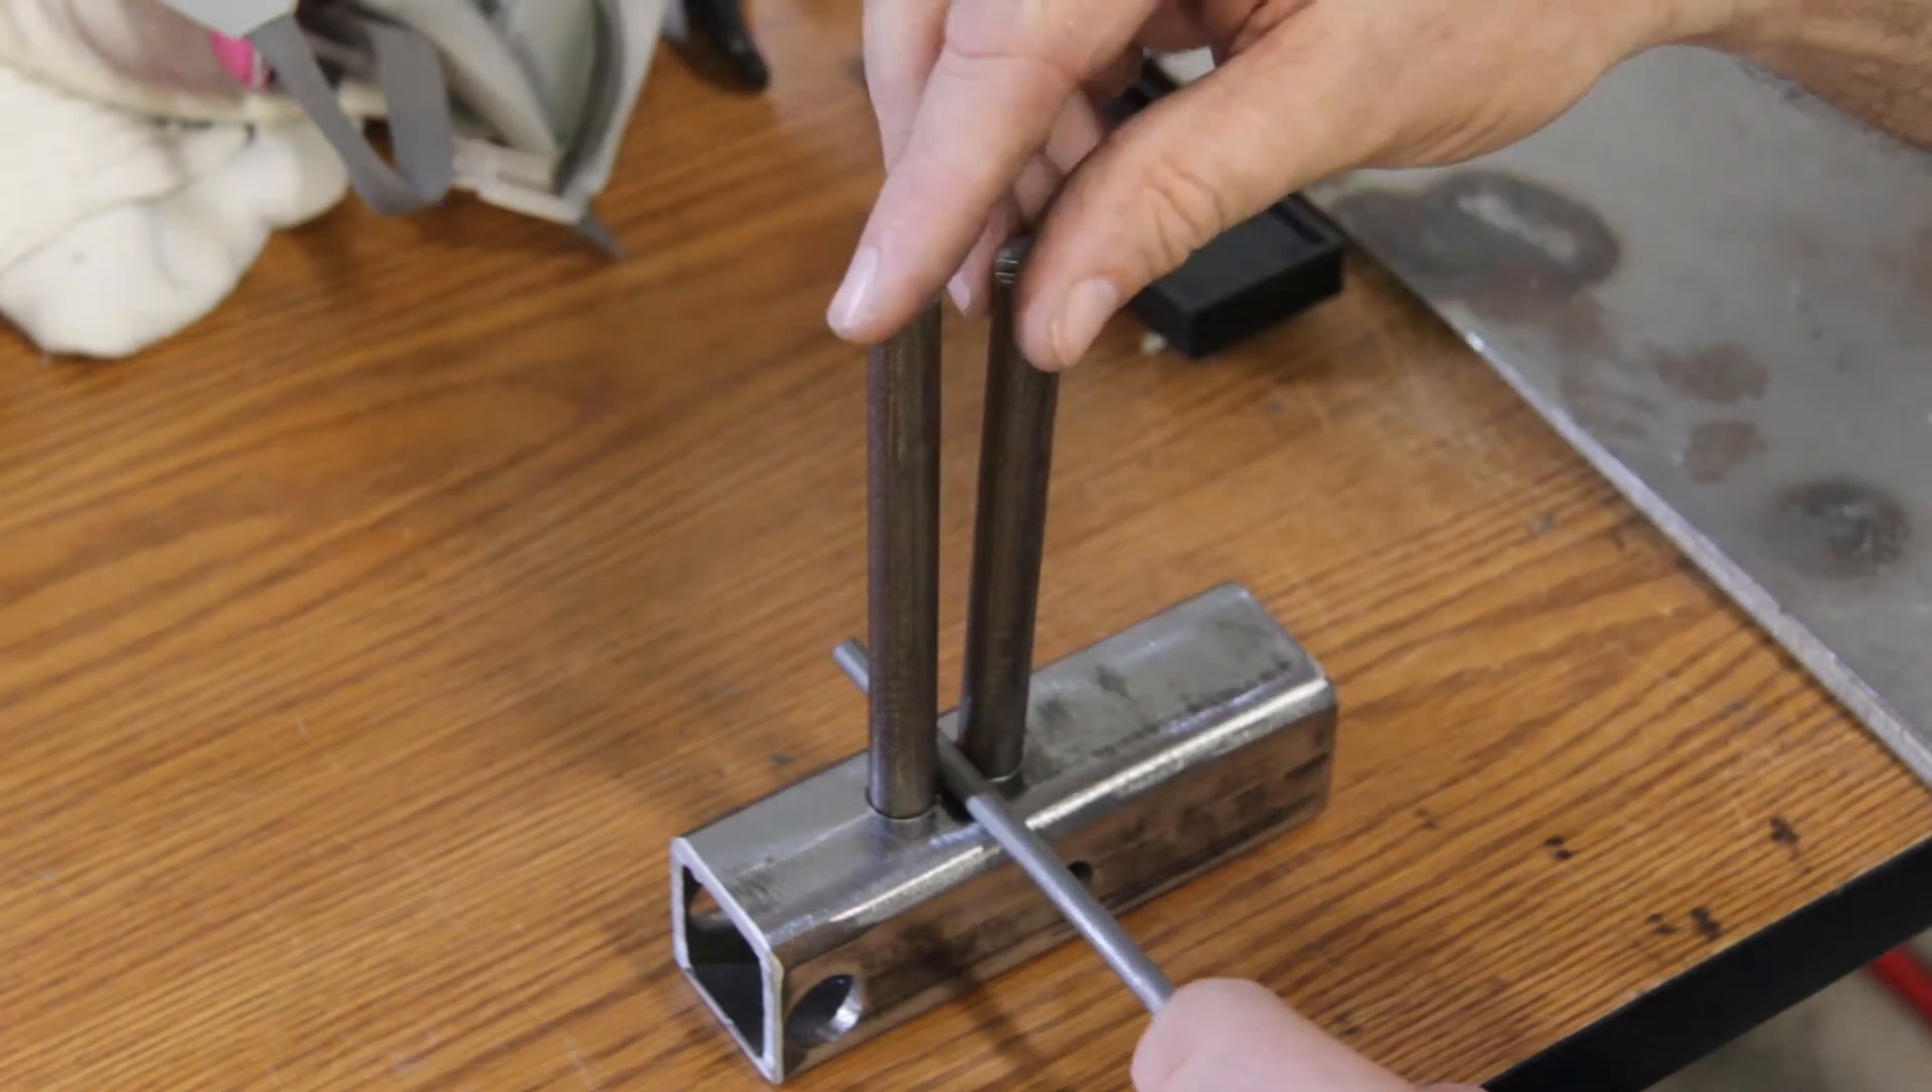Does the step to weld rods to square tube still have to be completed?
Yes.